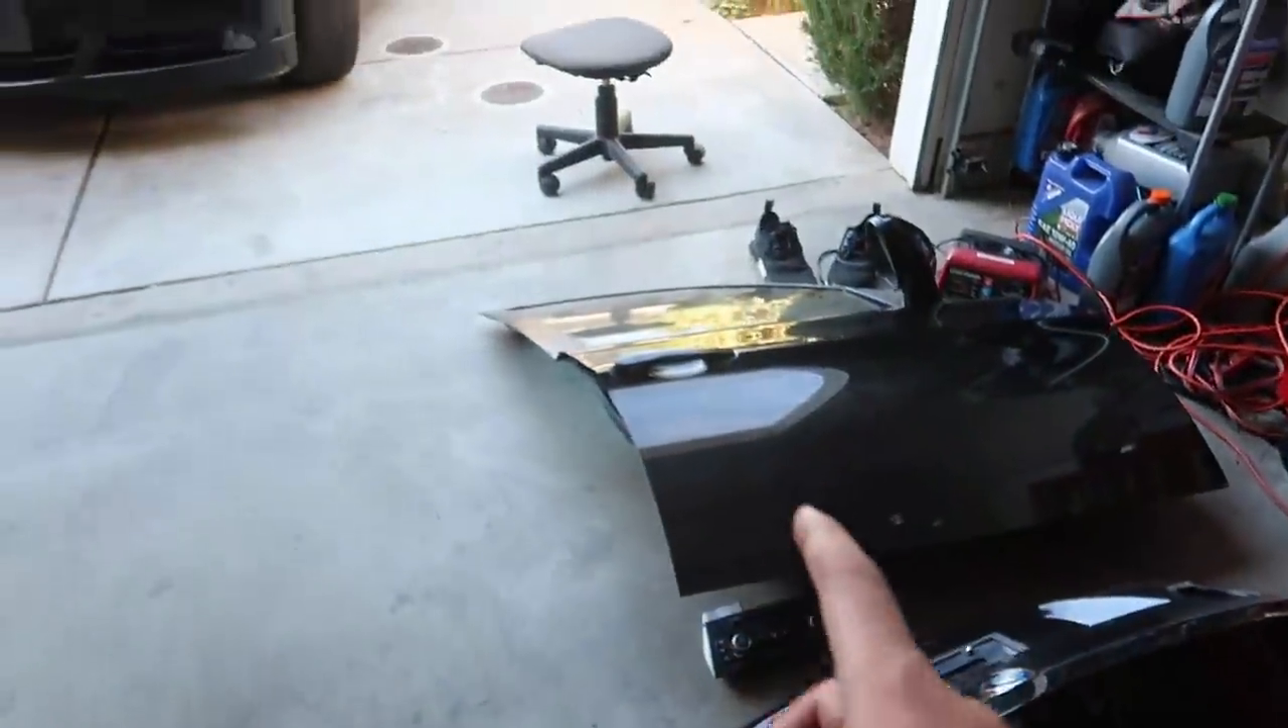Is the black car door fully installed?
No.